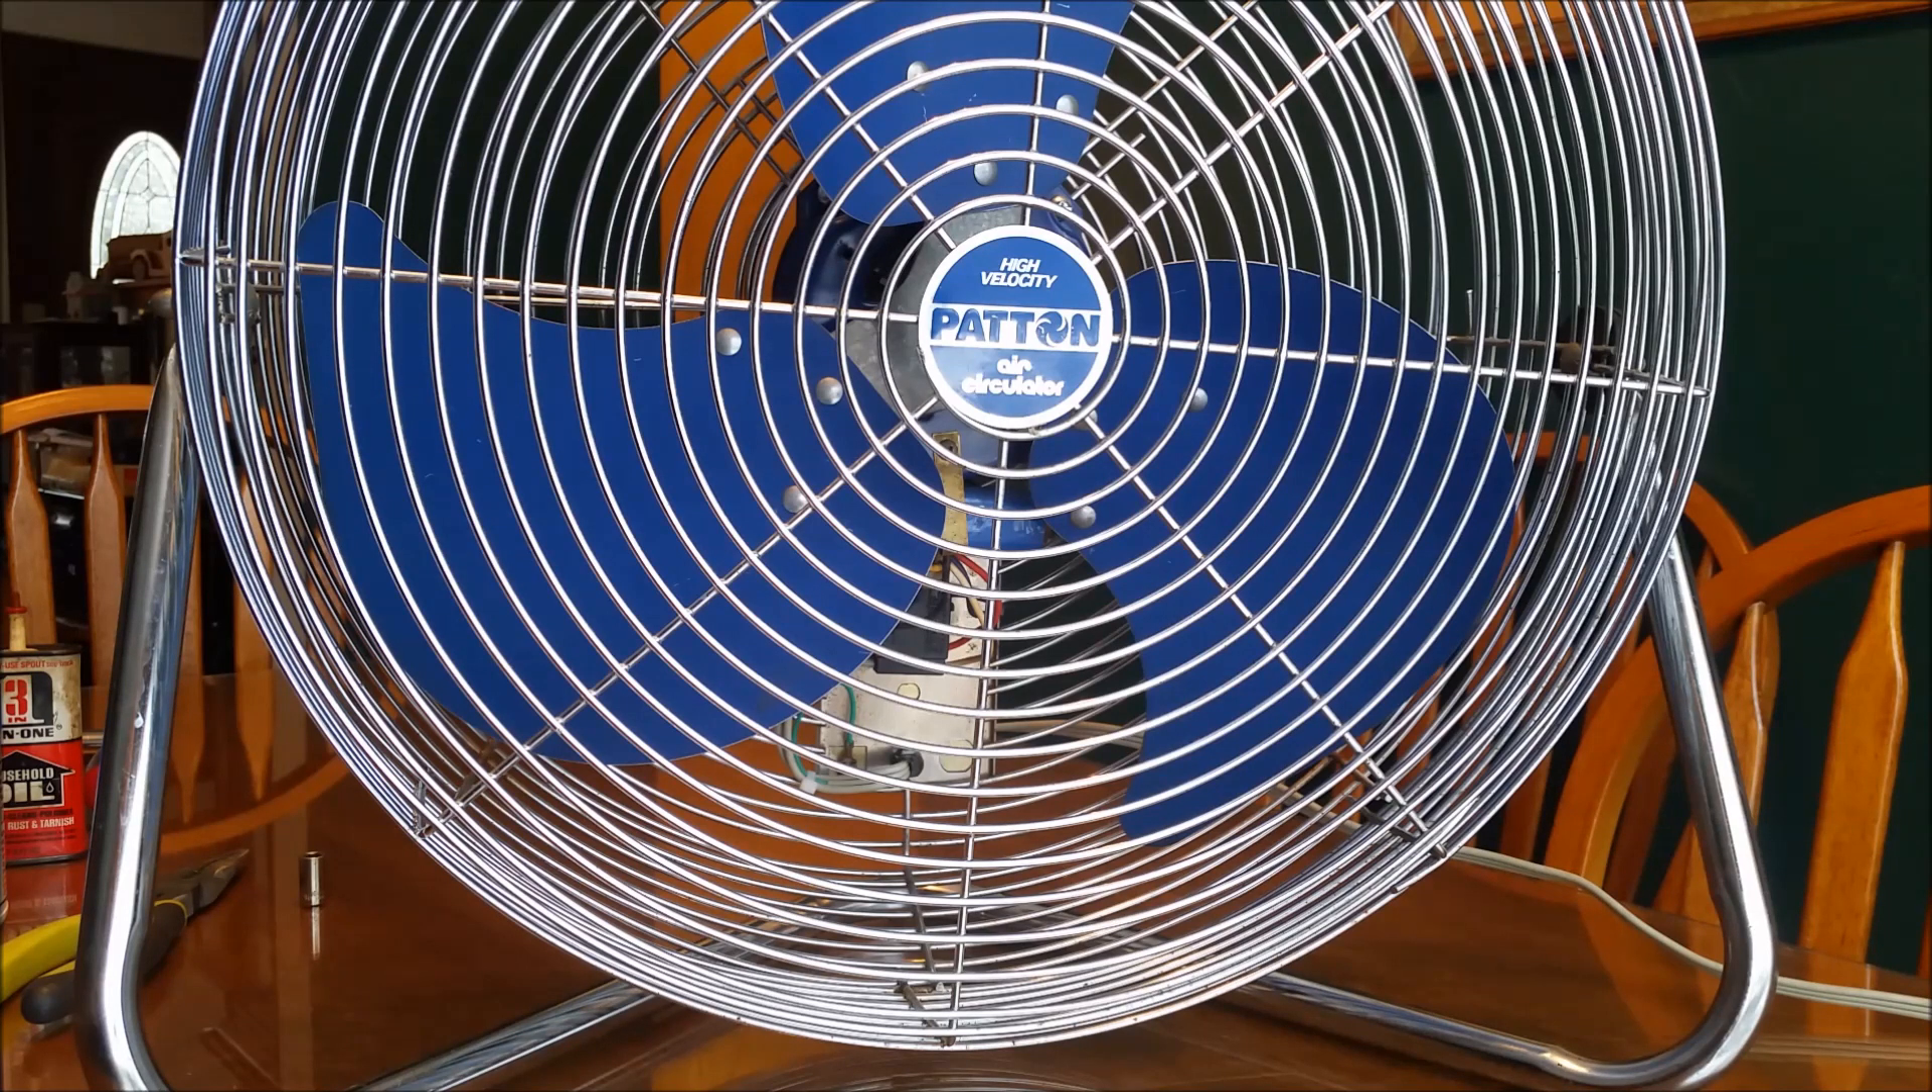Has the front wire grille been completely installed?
Yes.